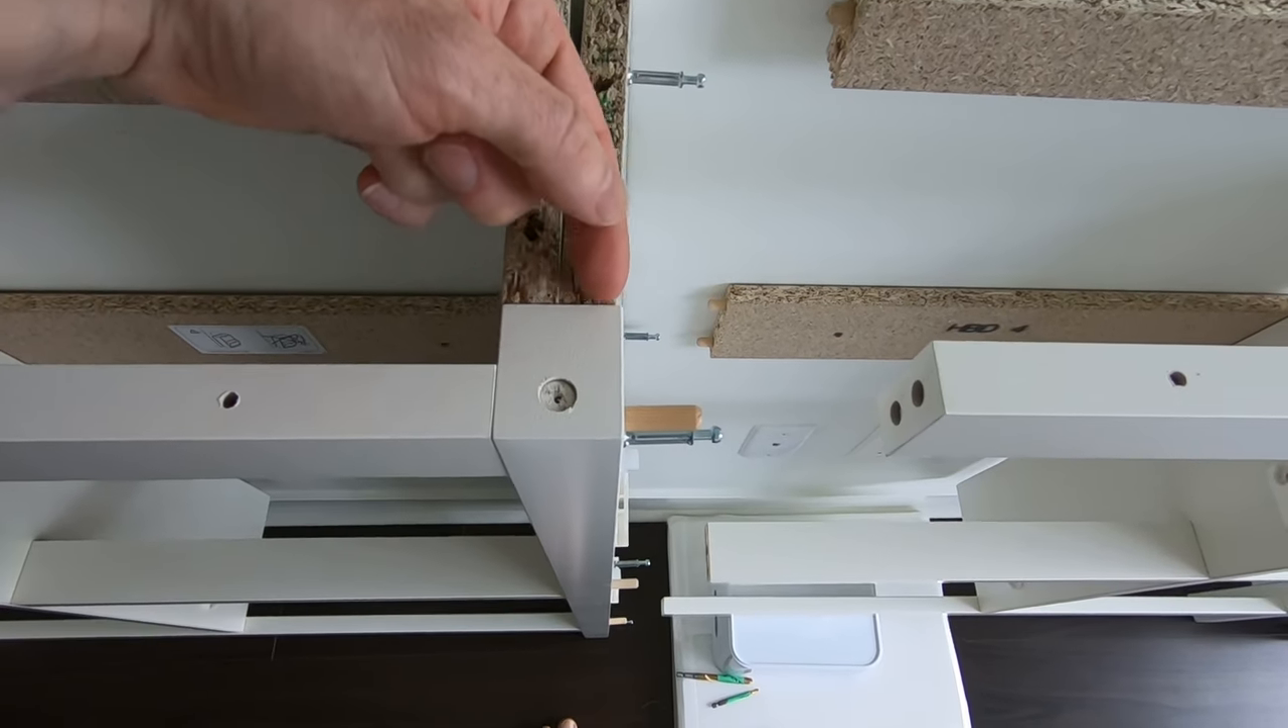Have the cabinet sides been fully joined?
No.